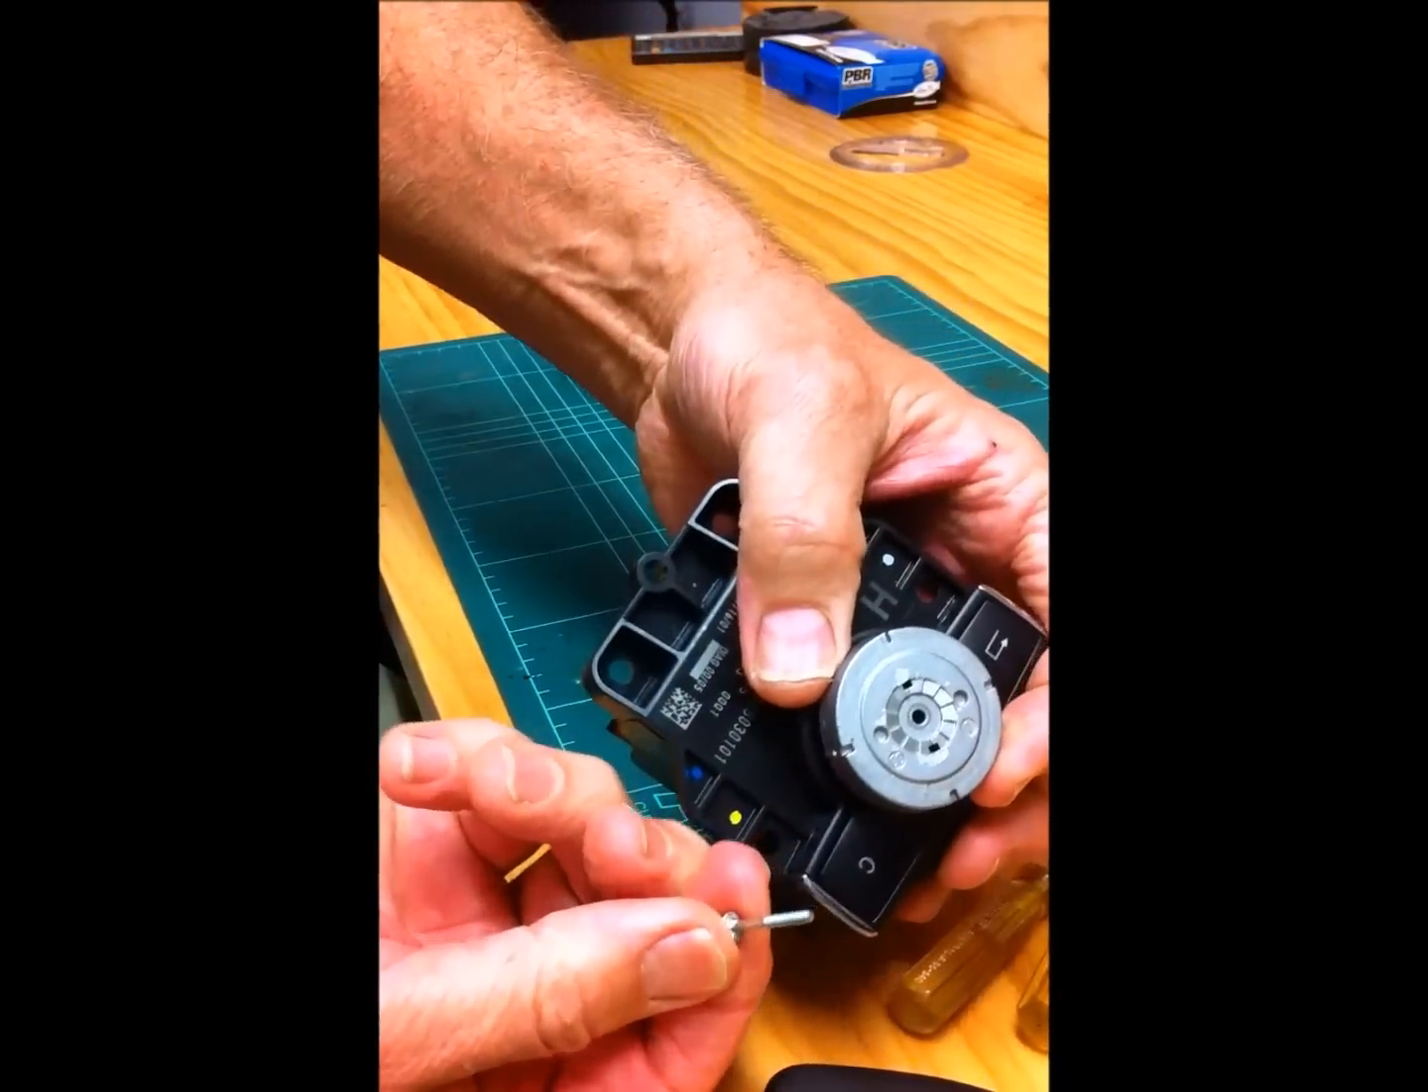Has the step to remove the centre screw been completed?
Yes.